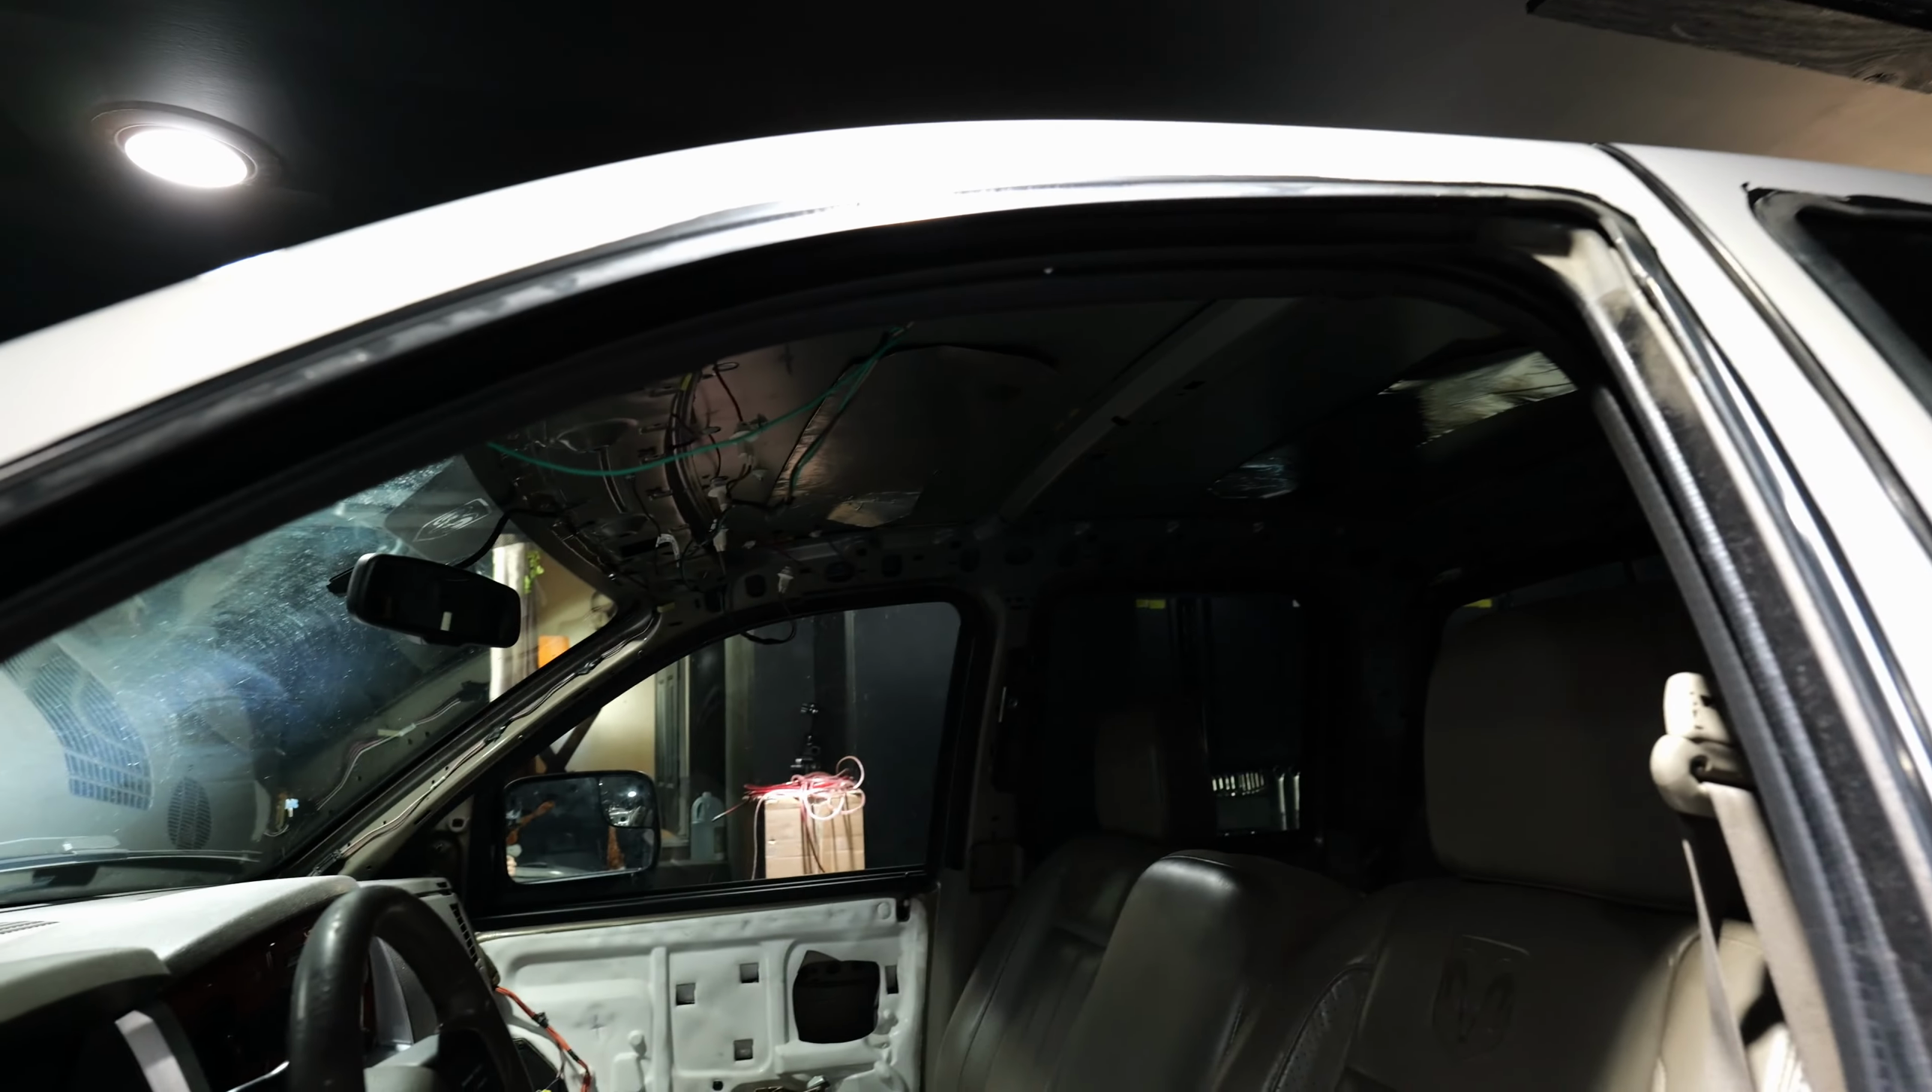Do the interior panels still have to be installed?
Yes.